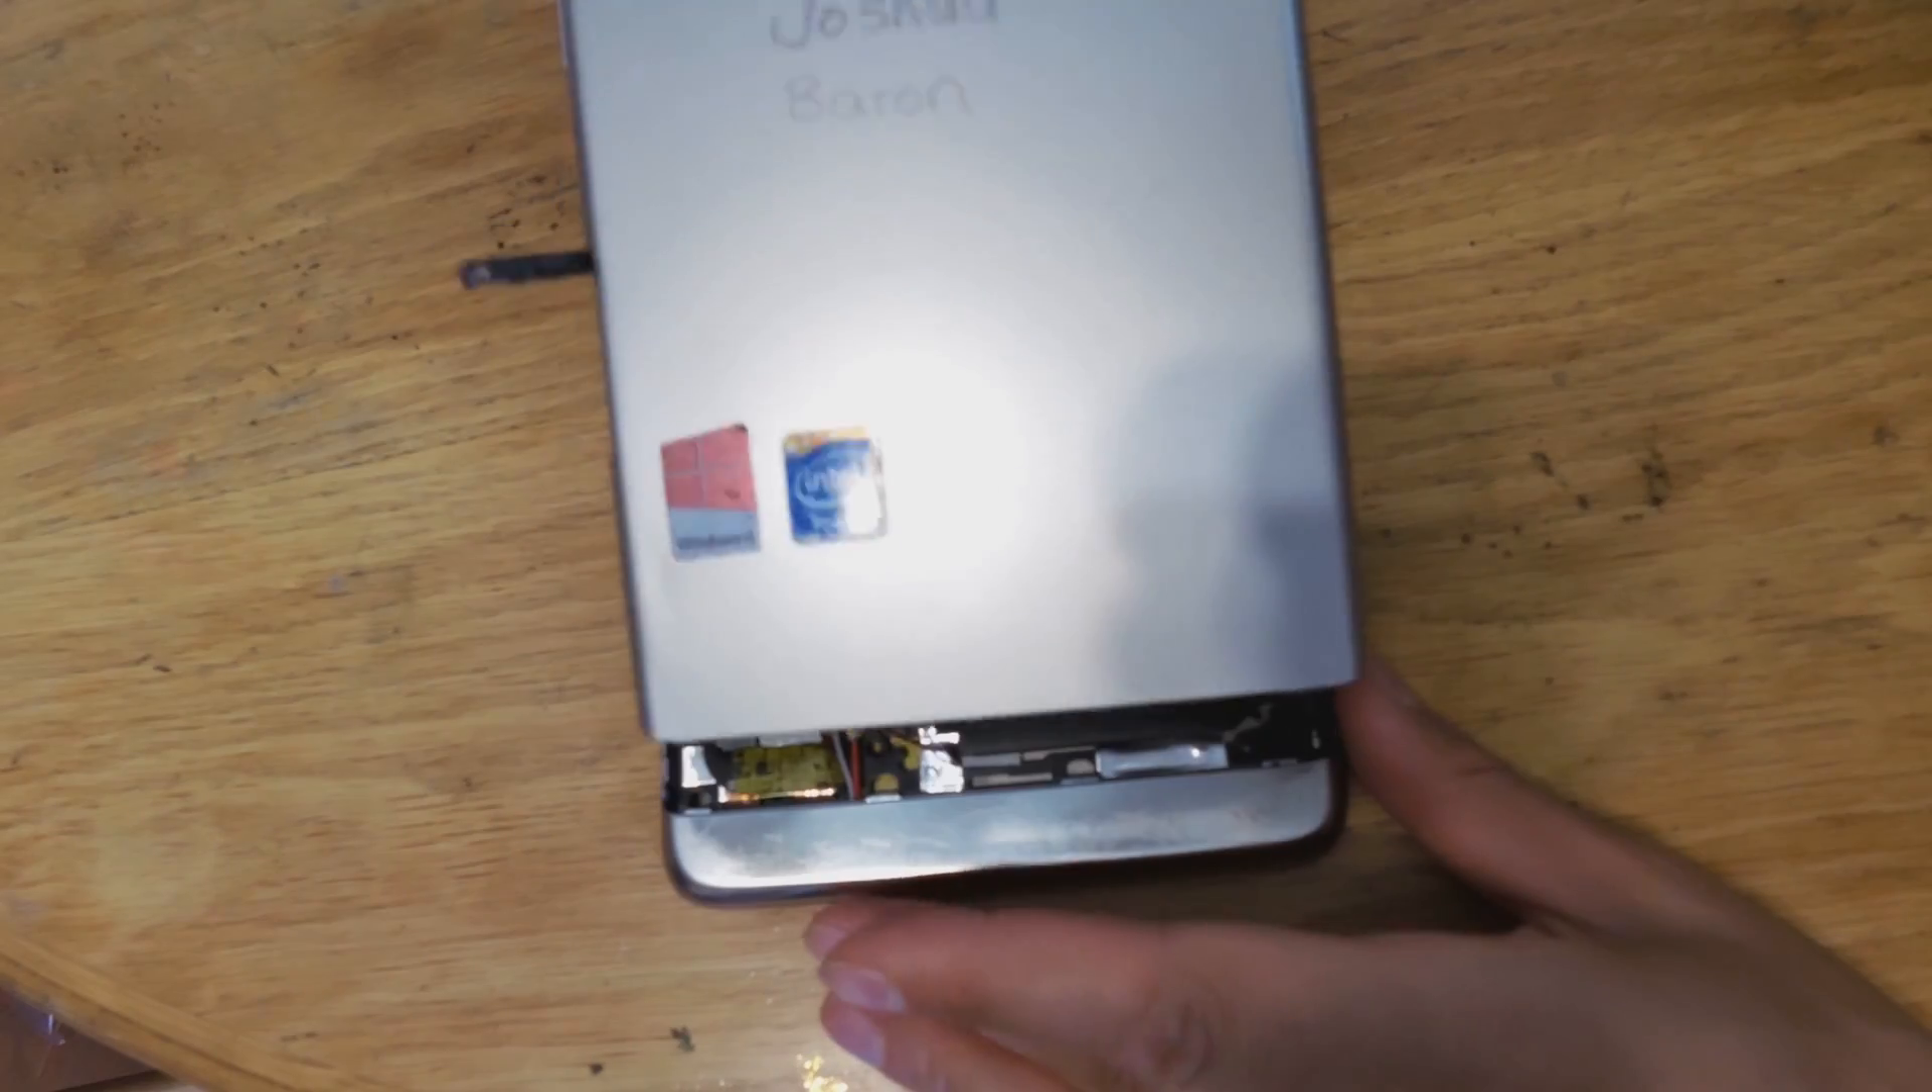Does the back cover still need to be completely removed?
Yes.